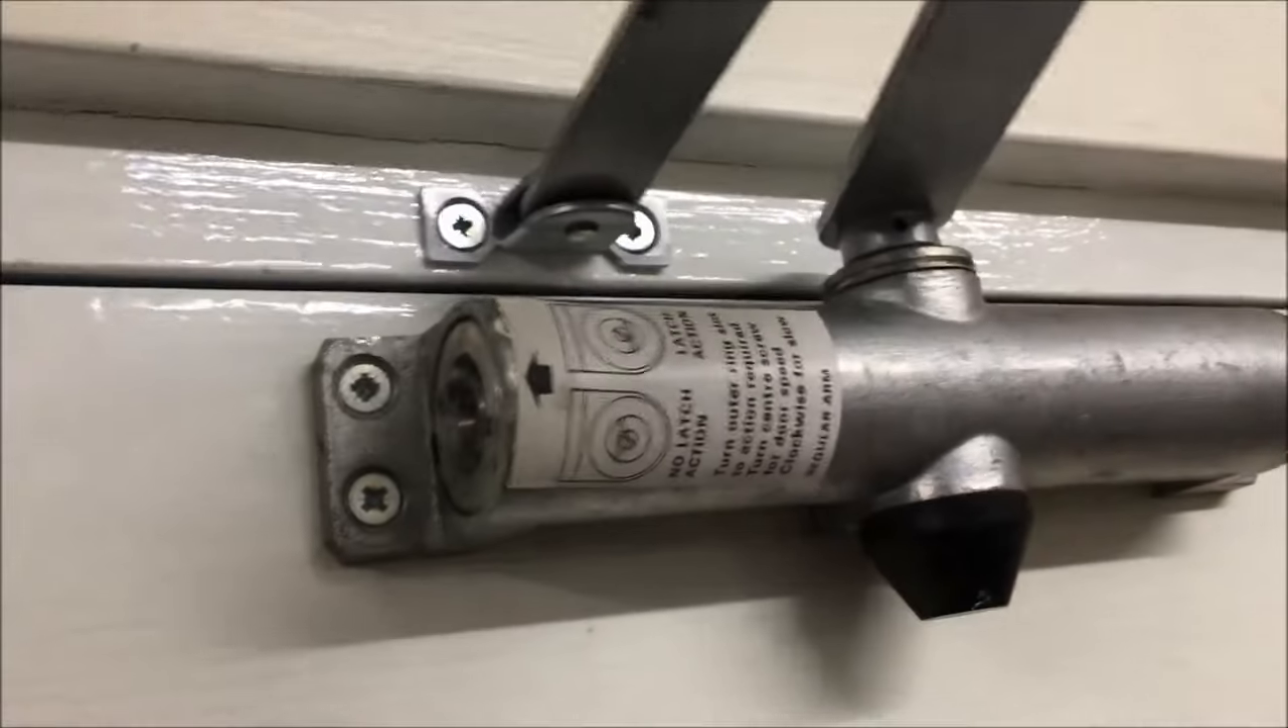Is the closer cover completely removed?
Yes.